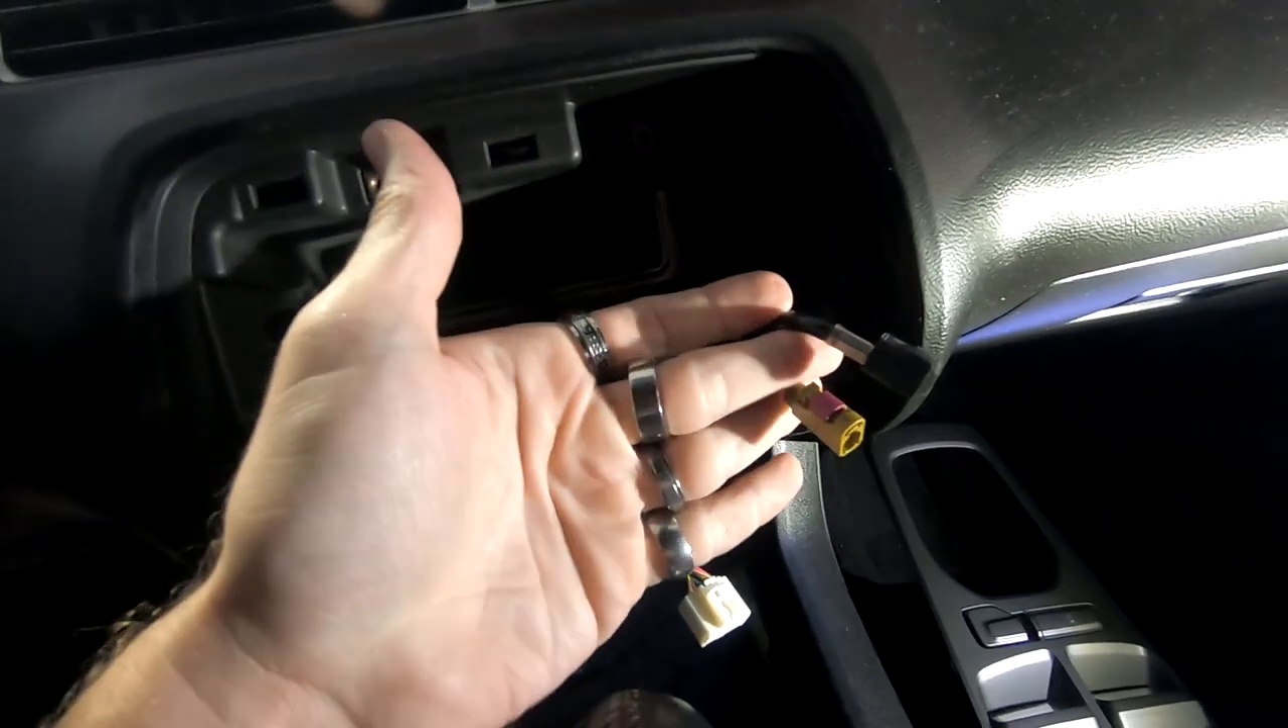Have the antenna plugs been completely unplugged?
Yes.